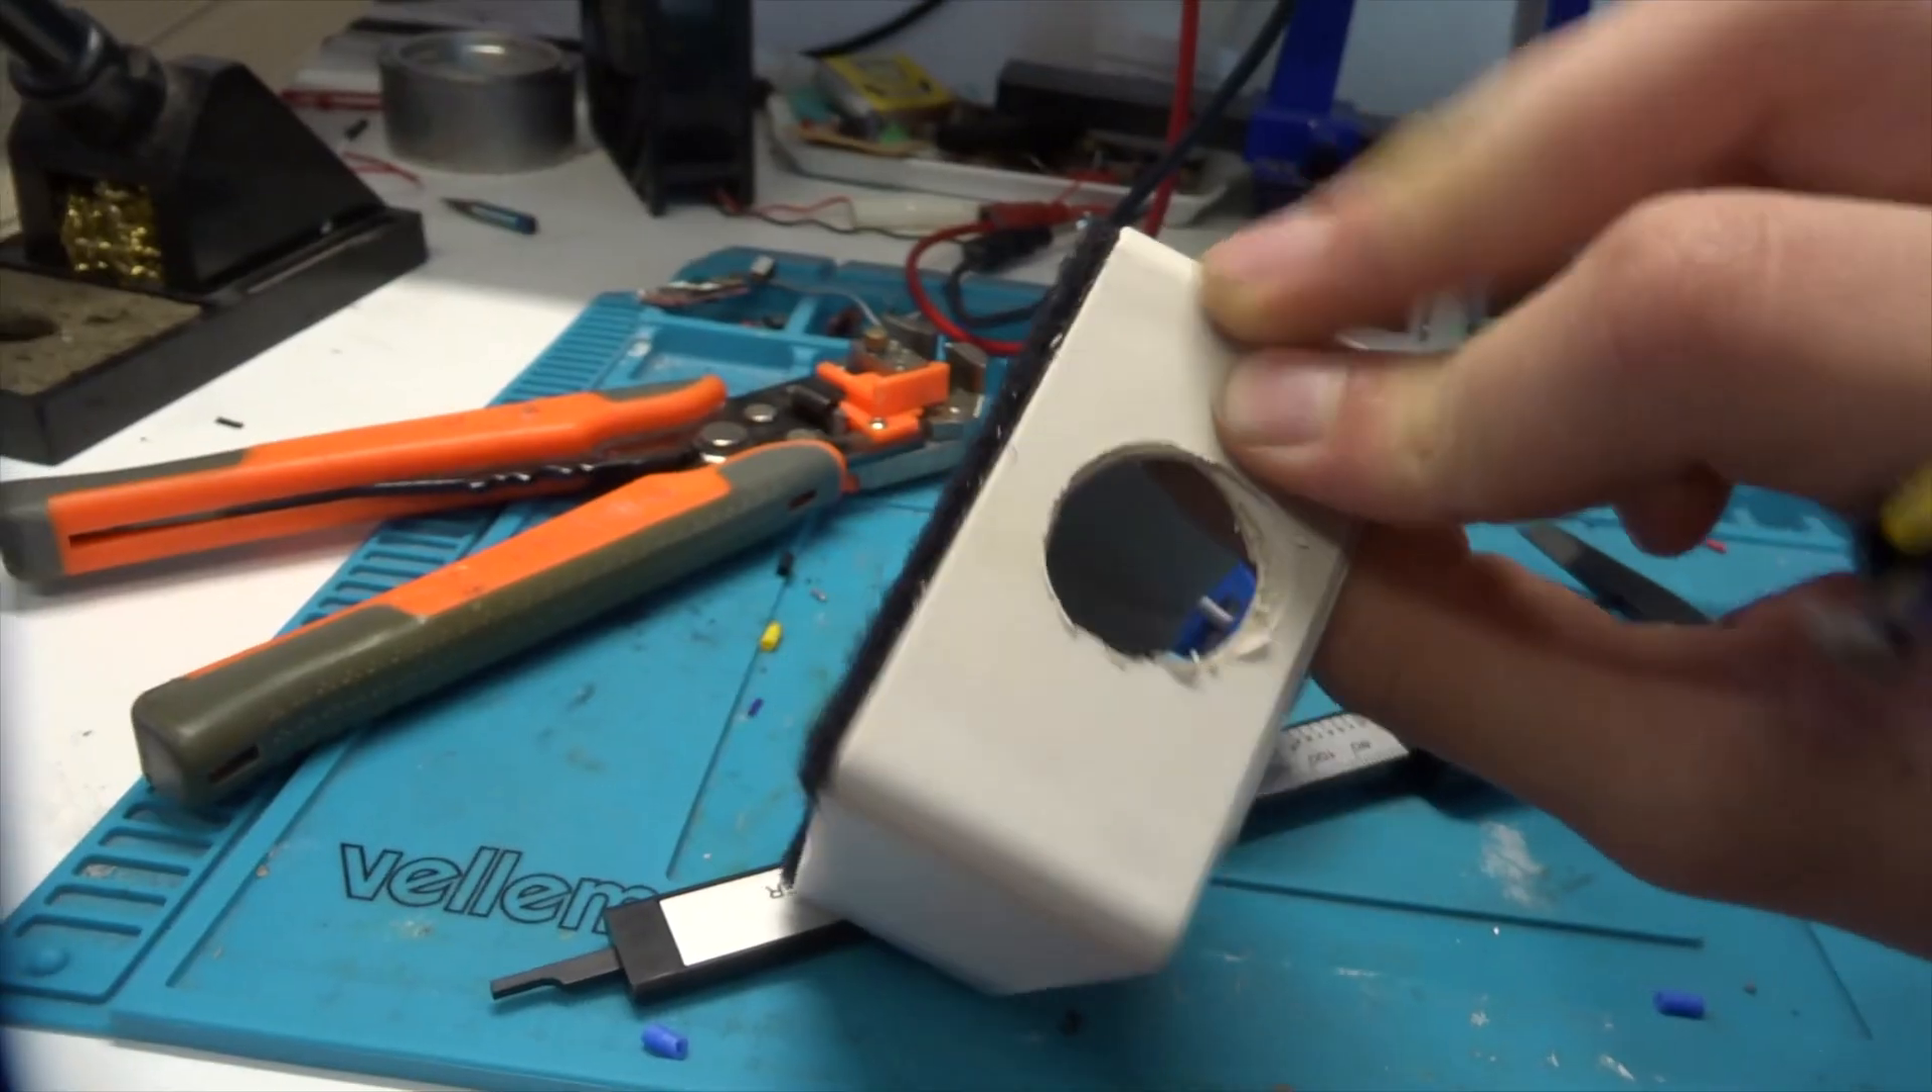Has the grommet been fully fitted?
No.